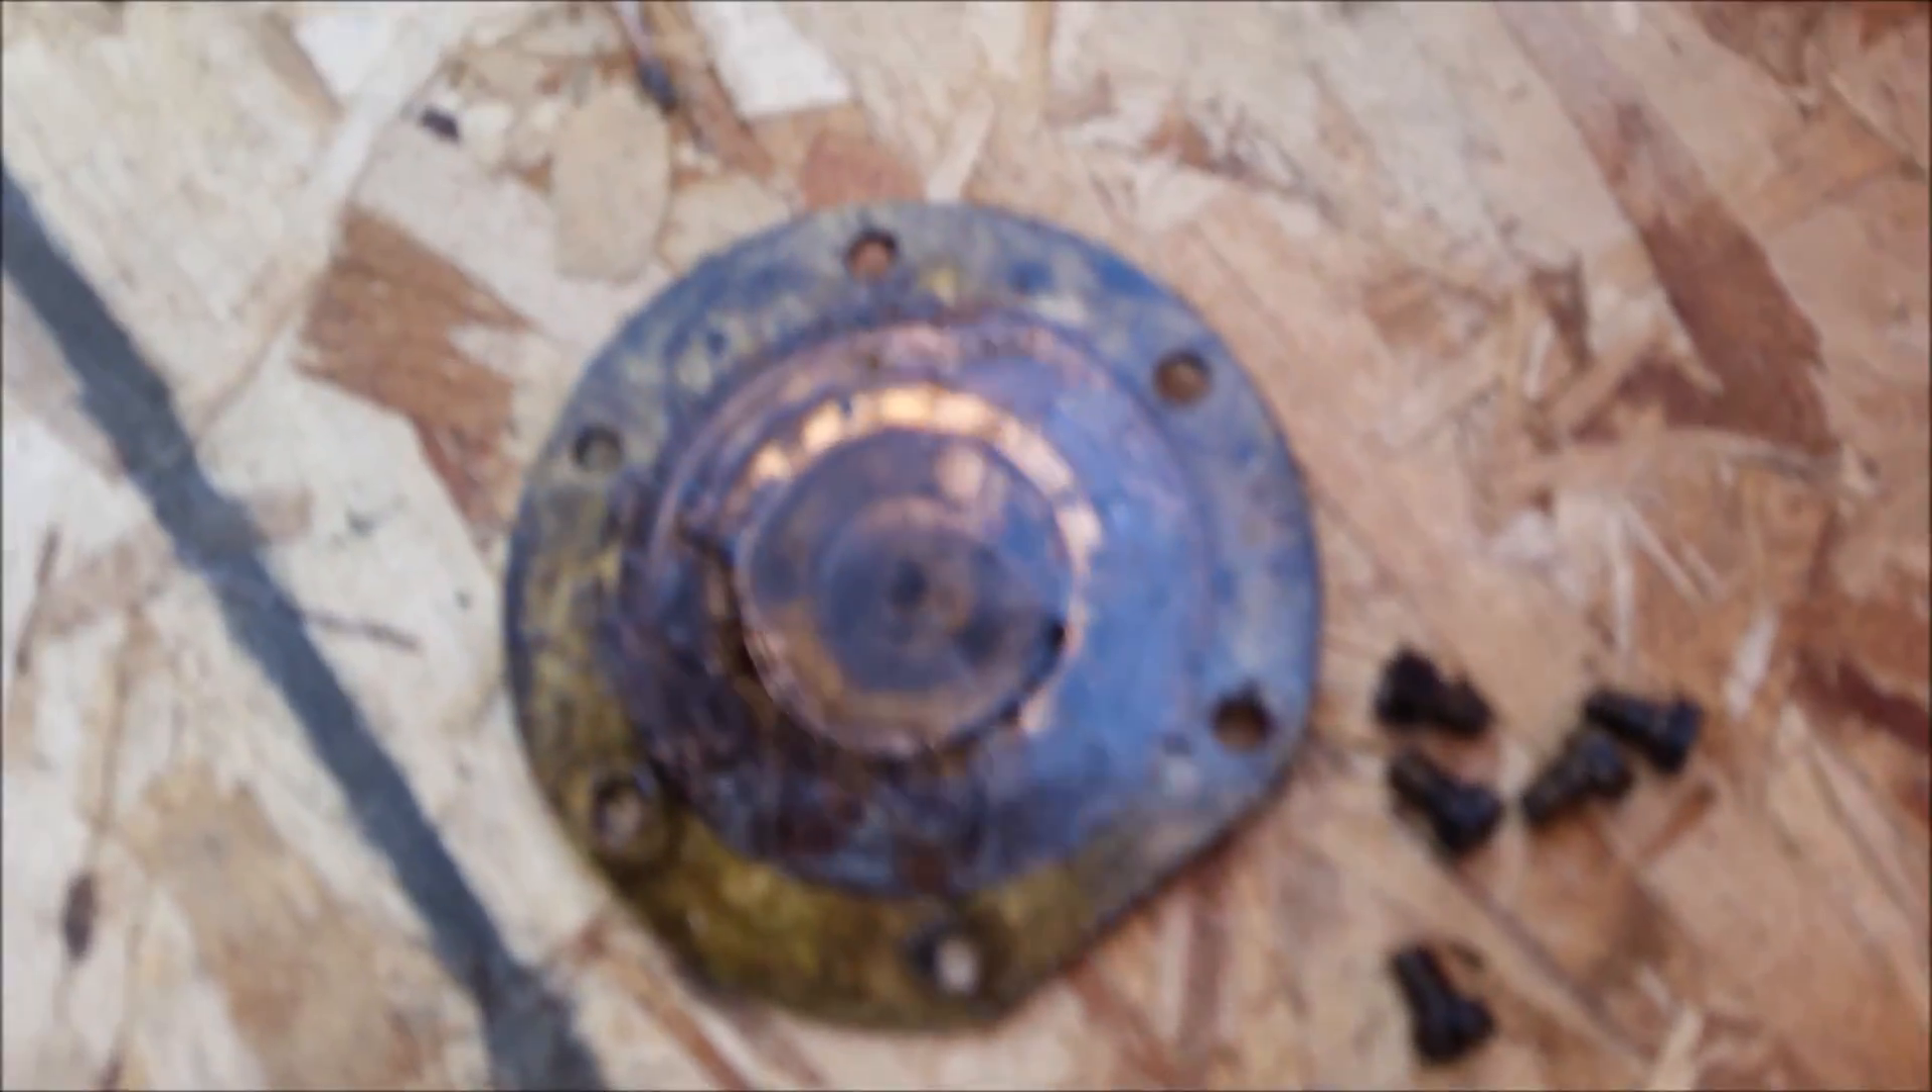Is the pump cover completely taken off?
Yes.